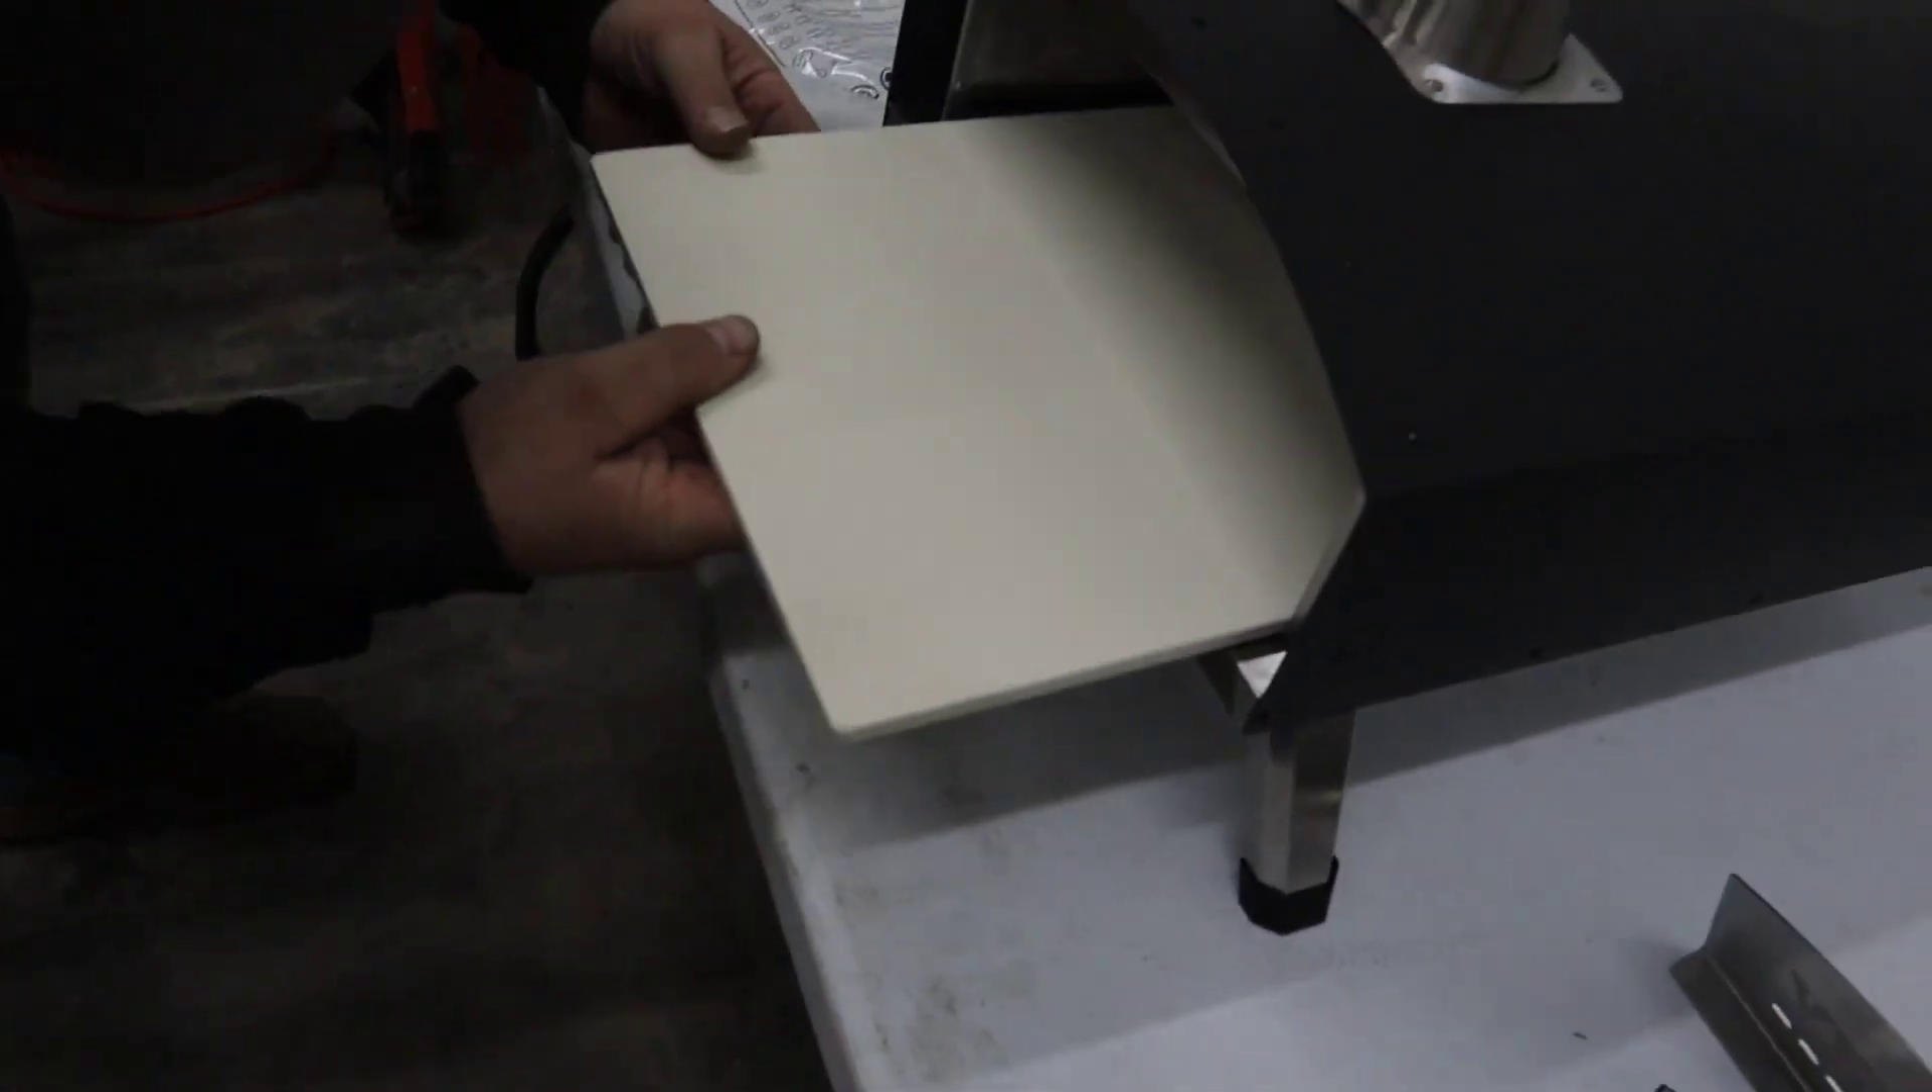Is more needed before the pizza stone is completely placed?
Yes.